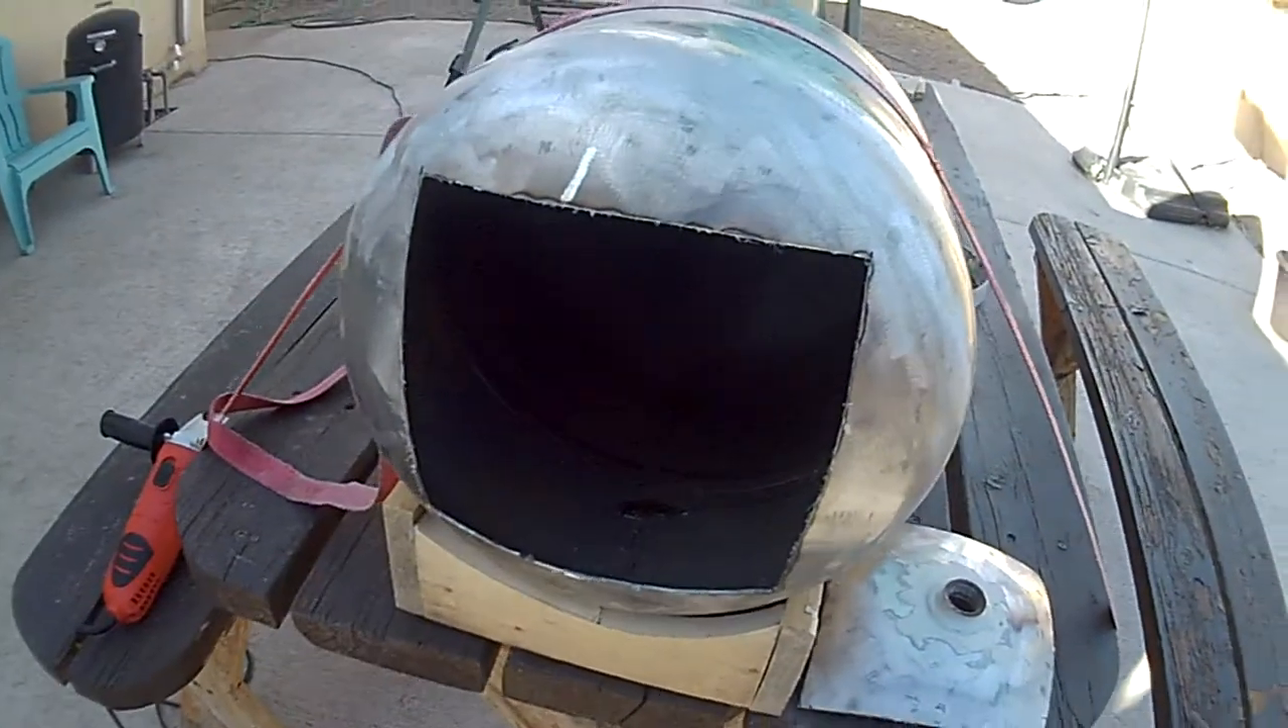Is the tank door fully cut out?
Yes.